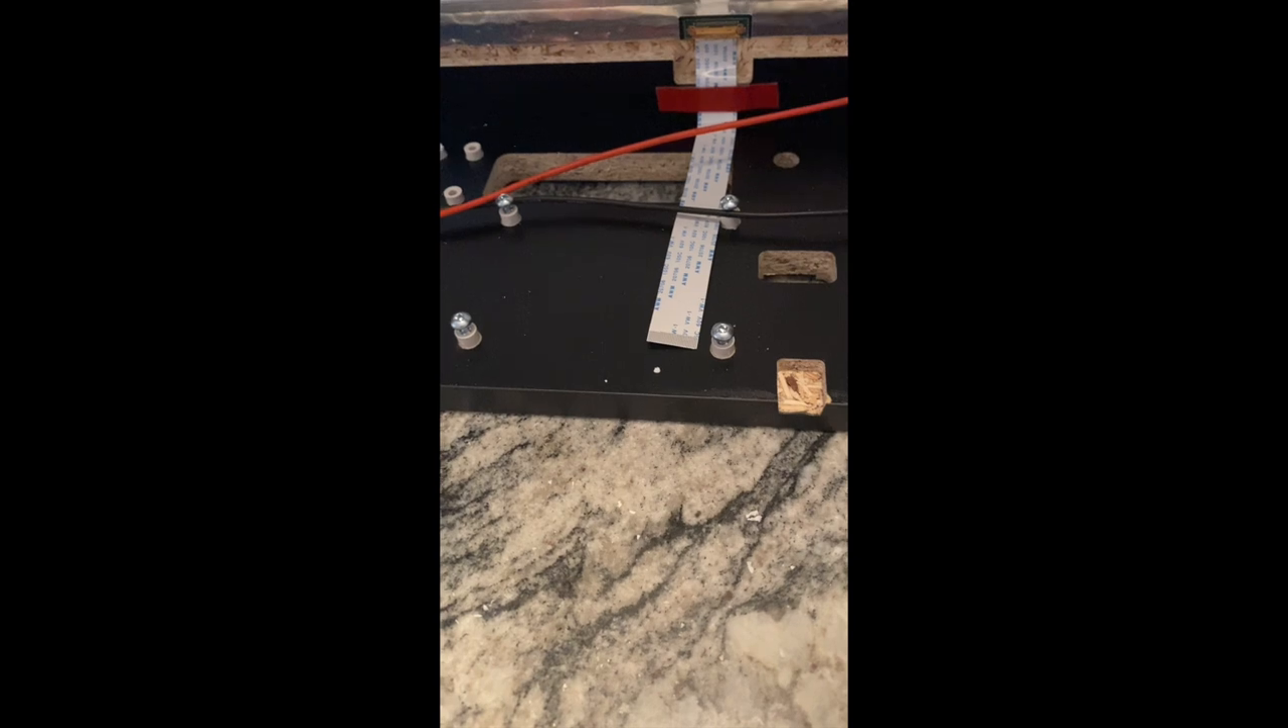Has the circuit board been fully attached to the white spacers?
No.